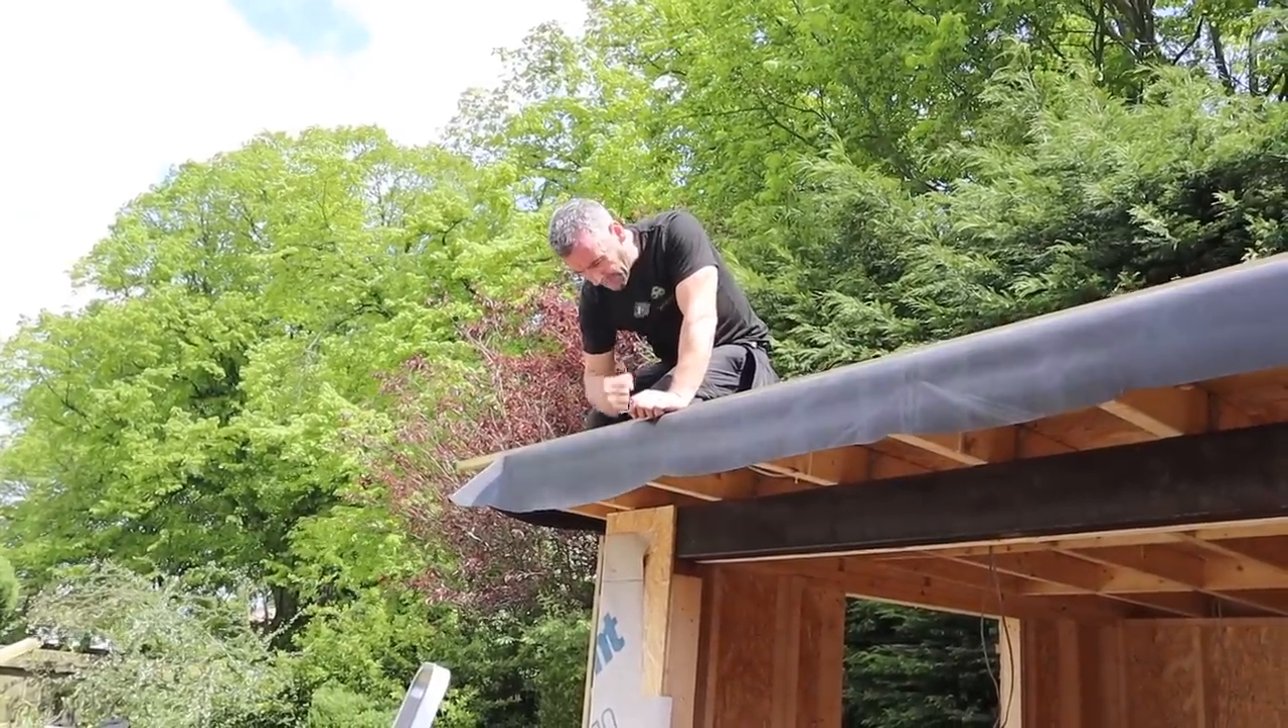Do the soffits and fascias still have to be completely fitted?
Yes.